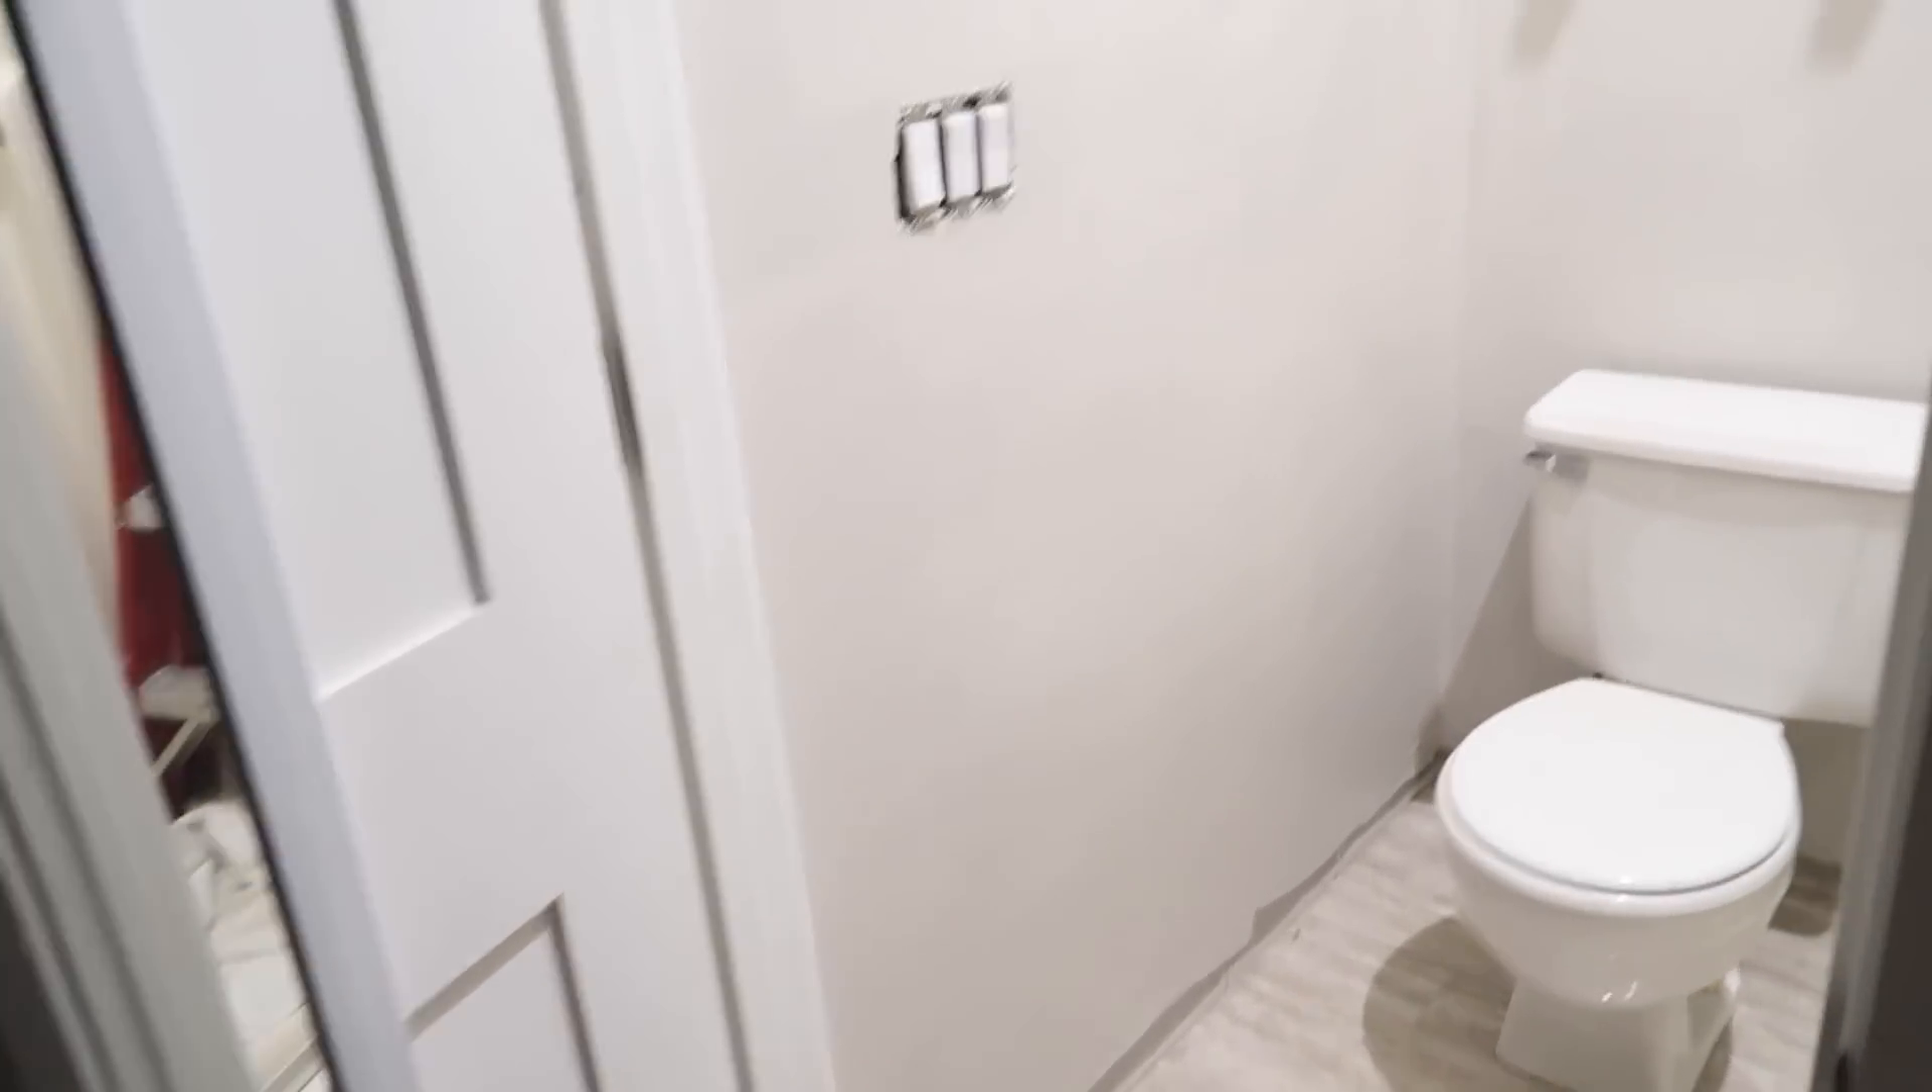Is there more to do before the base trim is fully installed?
Yes.